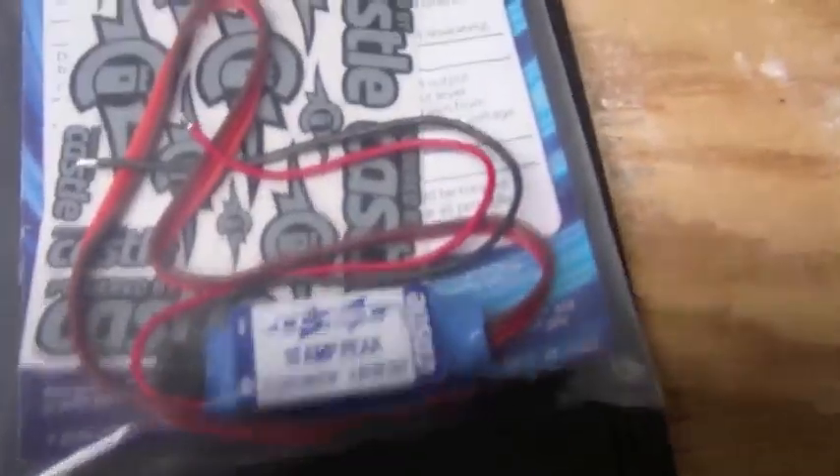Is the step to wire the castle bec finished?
No.